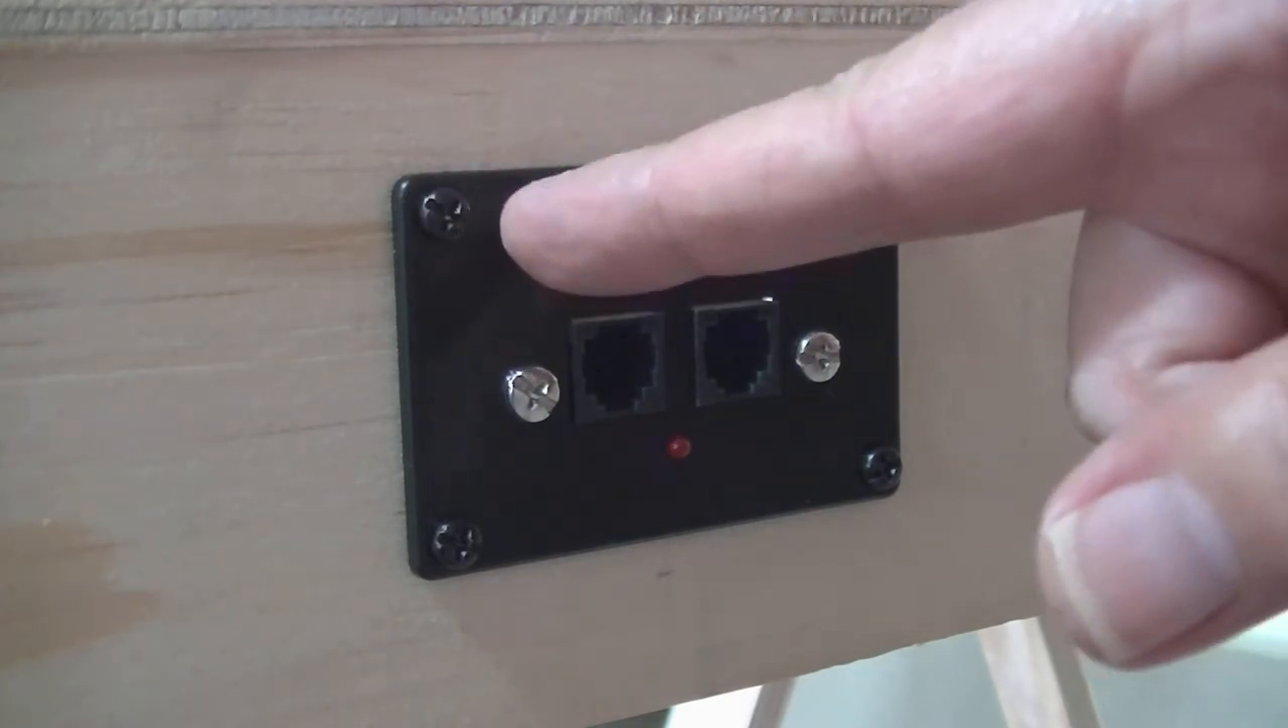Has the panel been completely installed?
Yes.